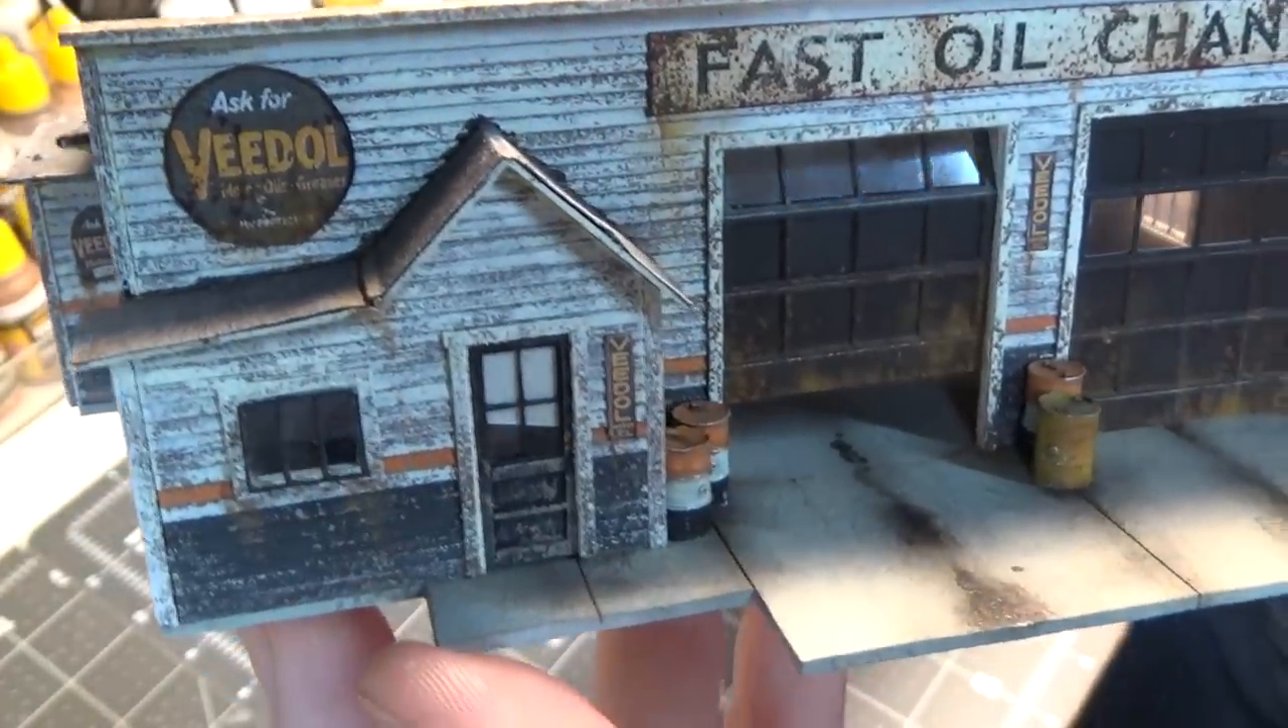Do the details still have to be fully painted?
No.